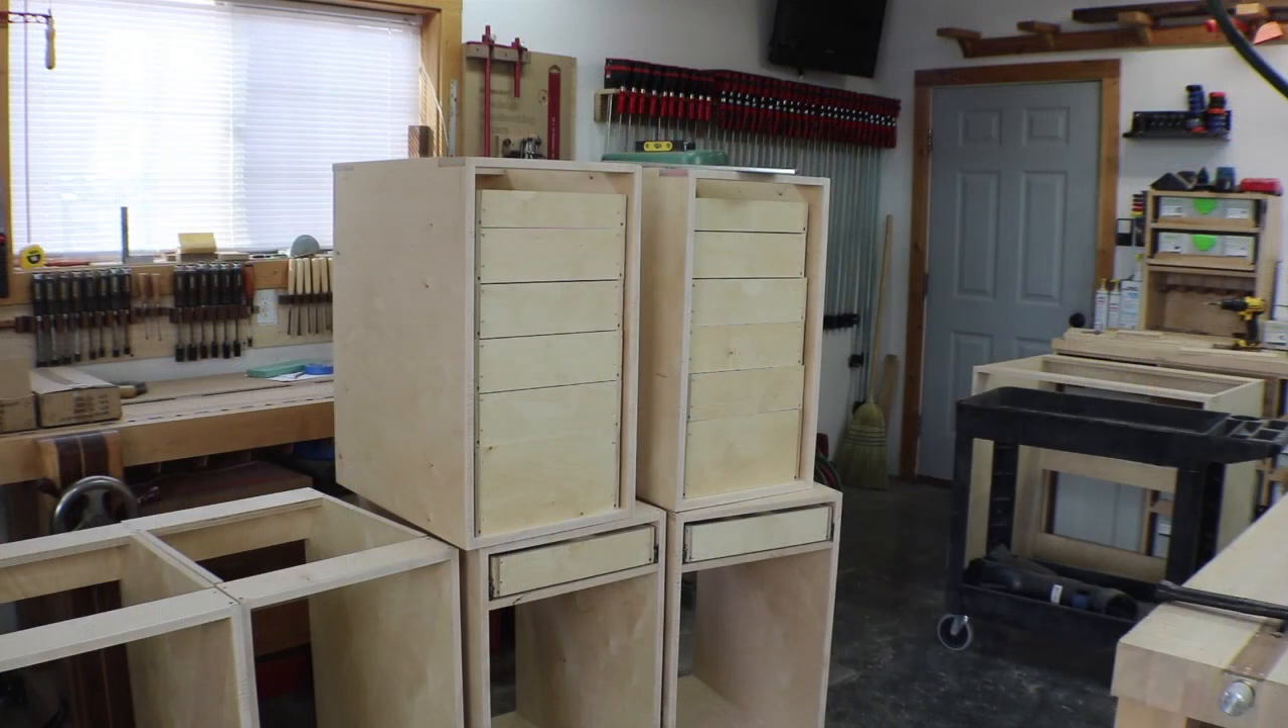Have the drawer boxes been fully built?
Yes.